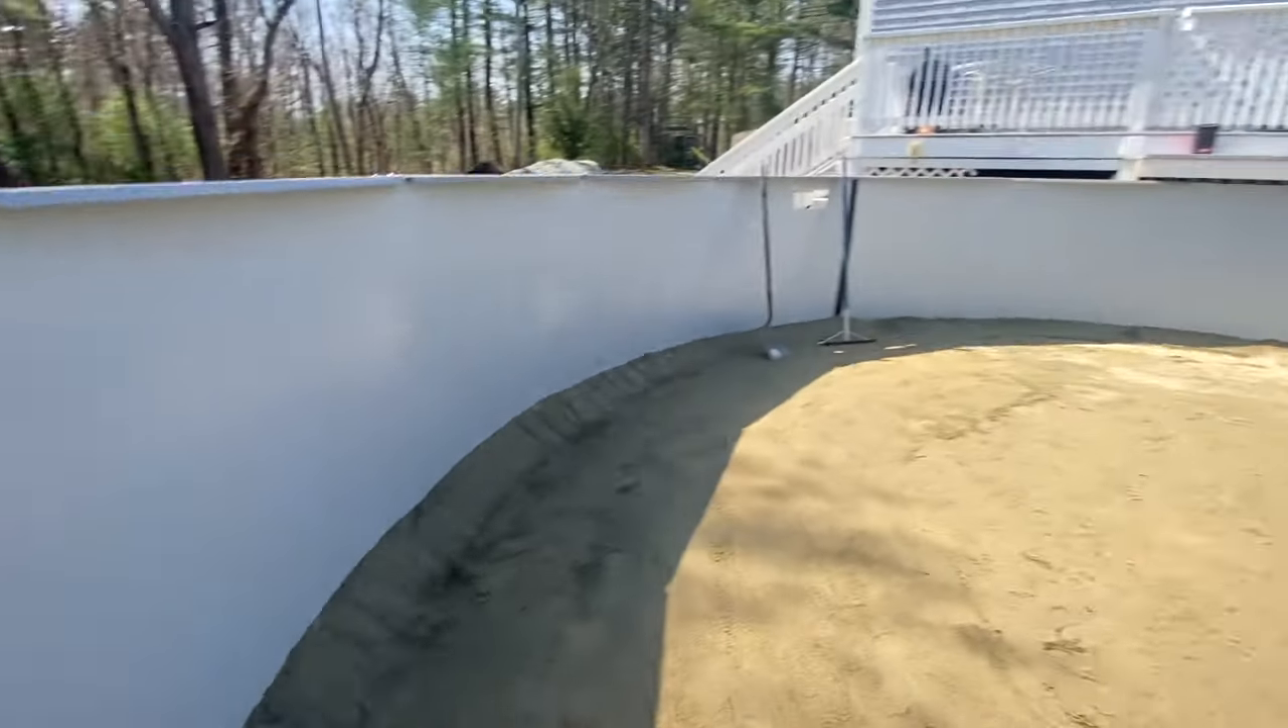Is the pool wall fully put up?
Yes.